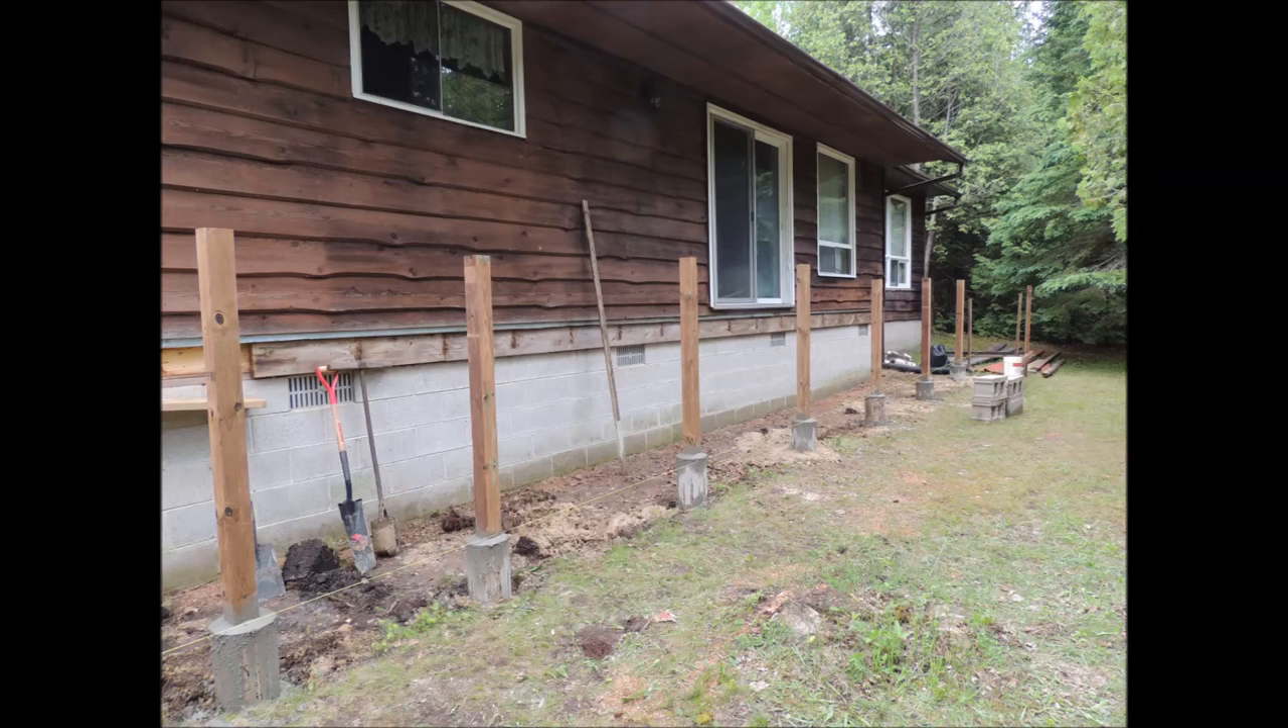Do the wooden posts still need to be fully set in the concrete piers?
No.